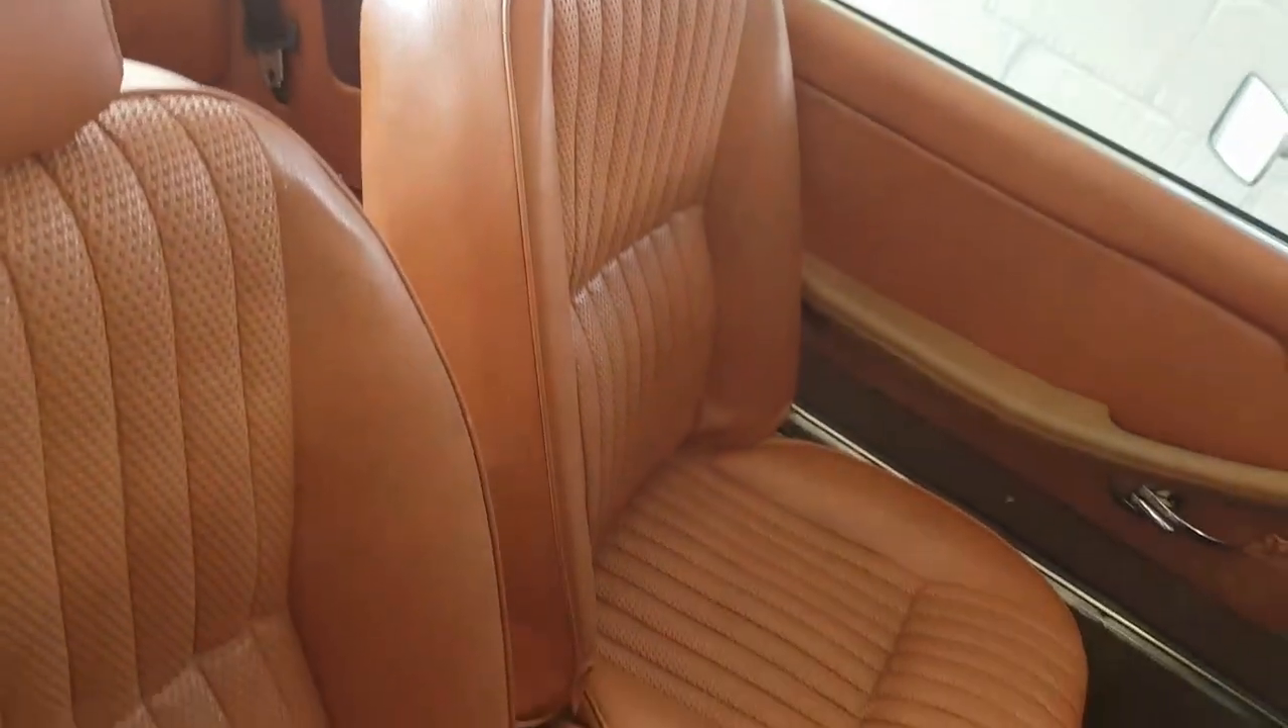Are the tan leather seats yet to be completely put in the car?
No.